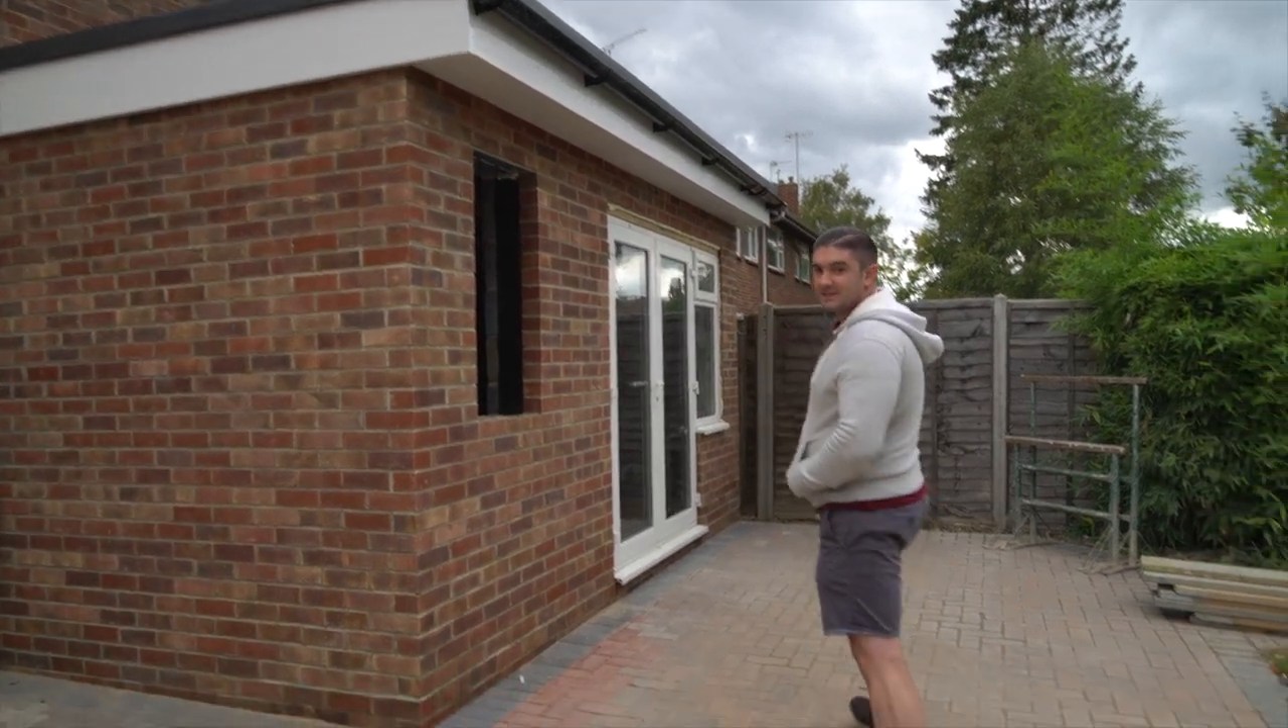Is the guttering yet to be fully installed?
No.